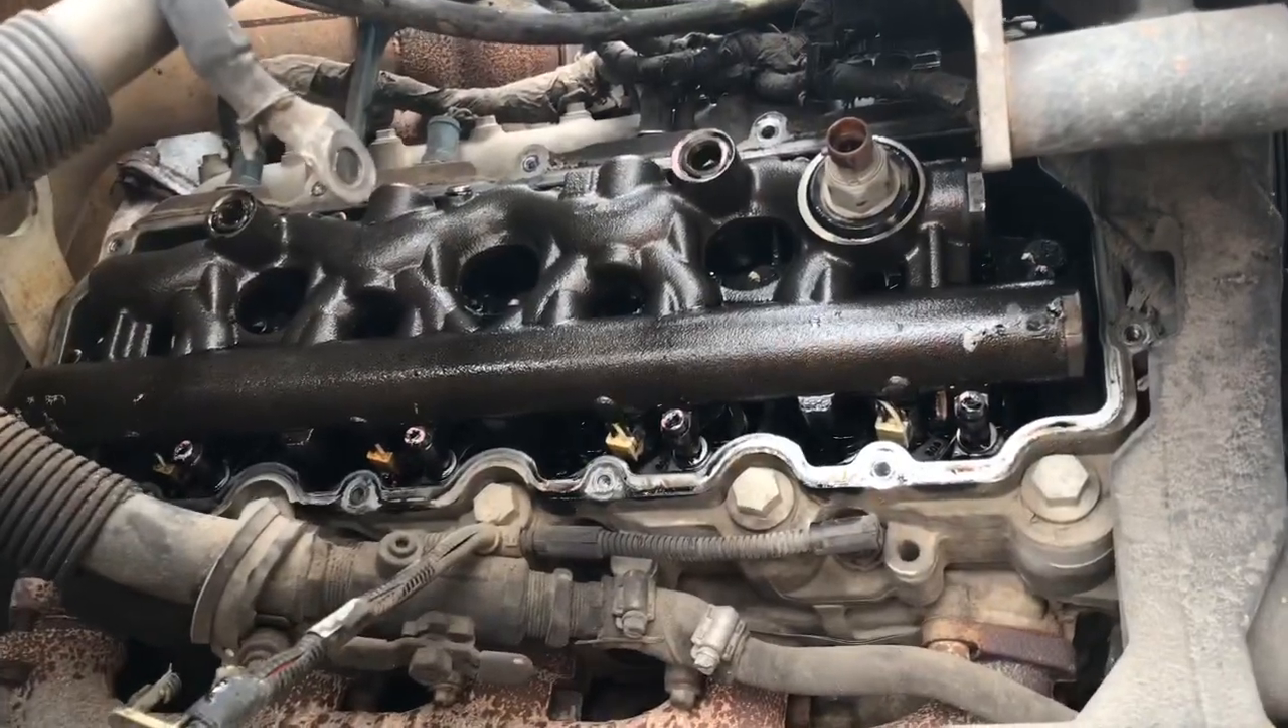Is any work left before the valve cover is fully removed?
No.